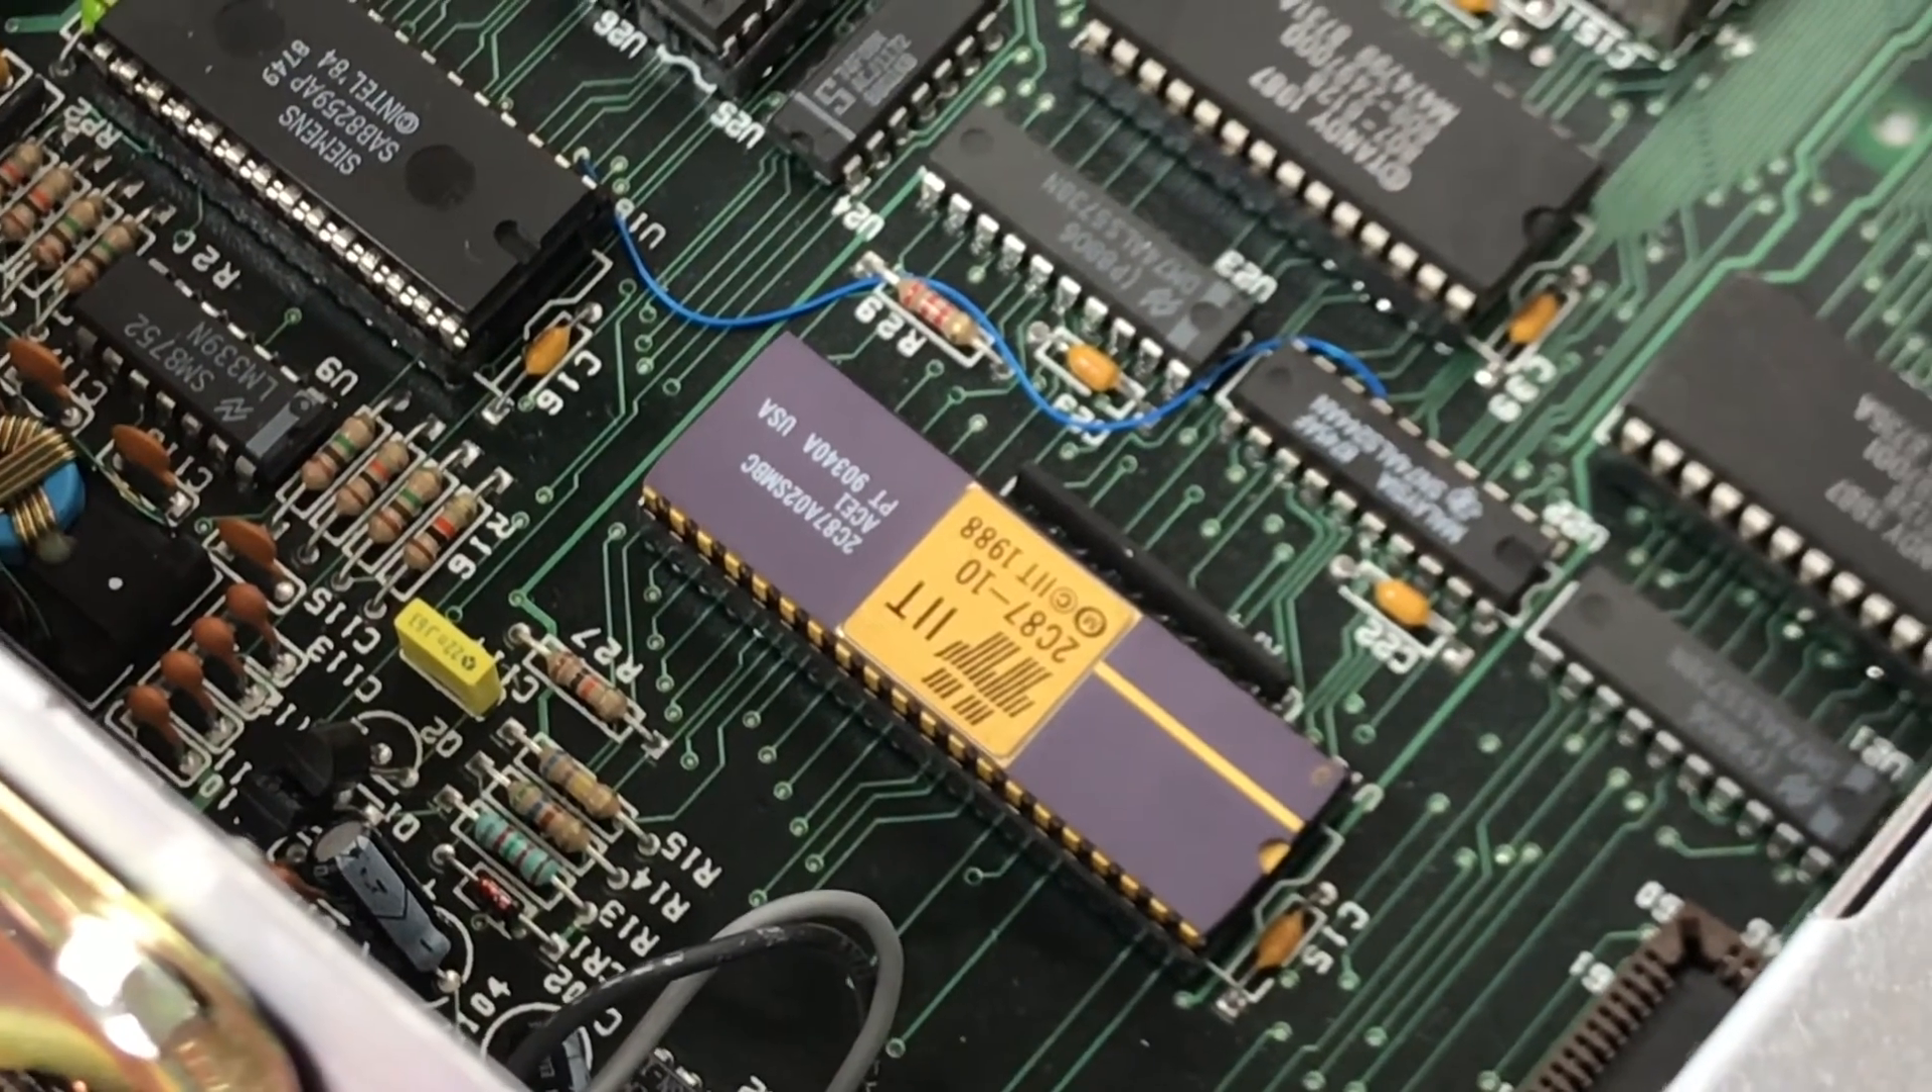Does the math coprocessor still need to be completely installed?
No.